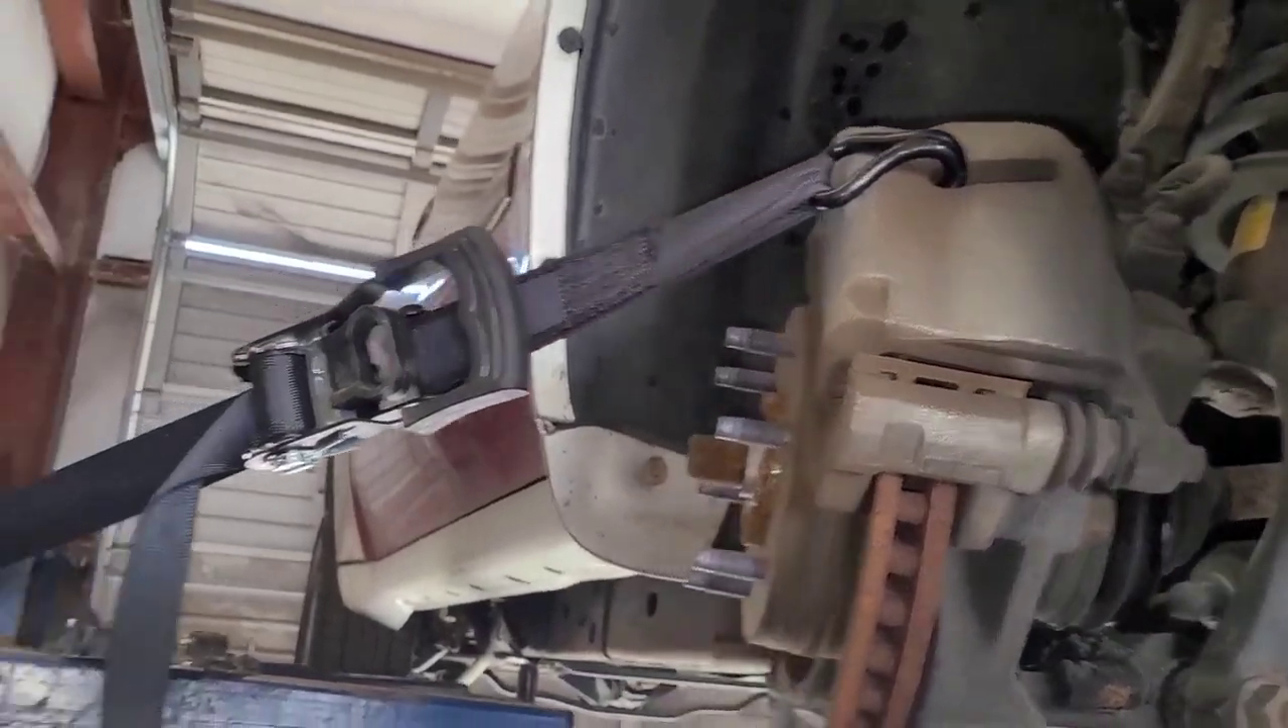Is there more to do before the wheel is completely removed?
No.